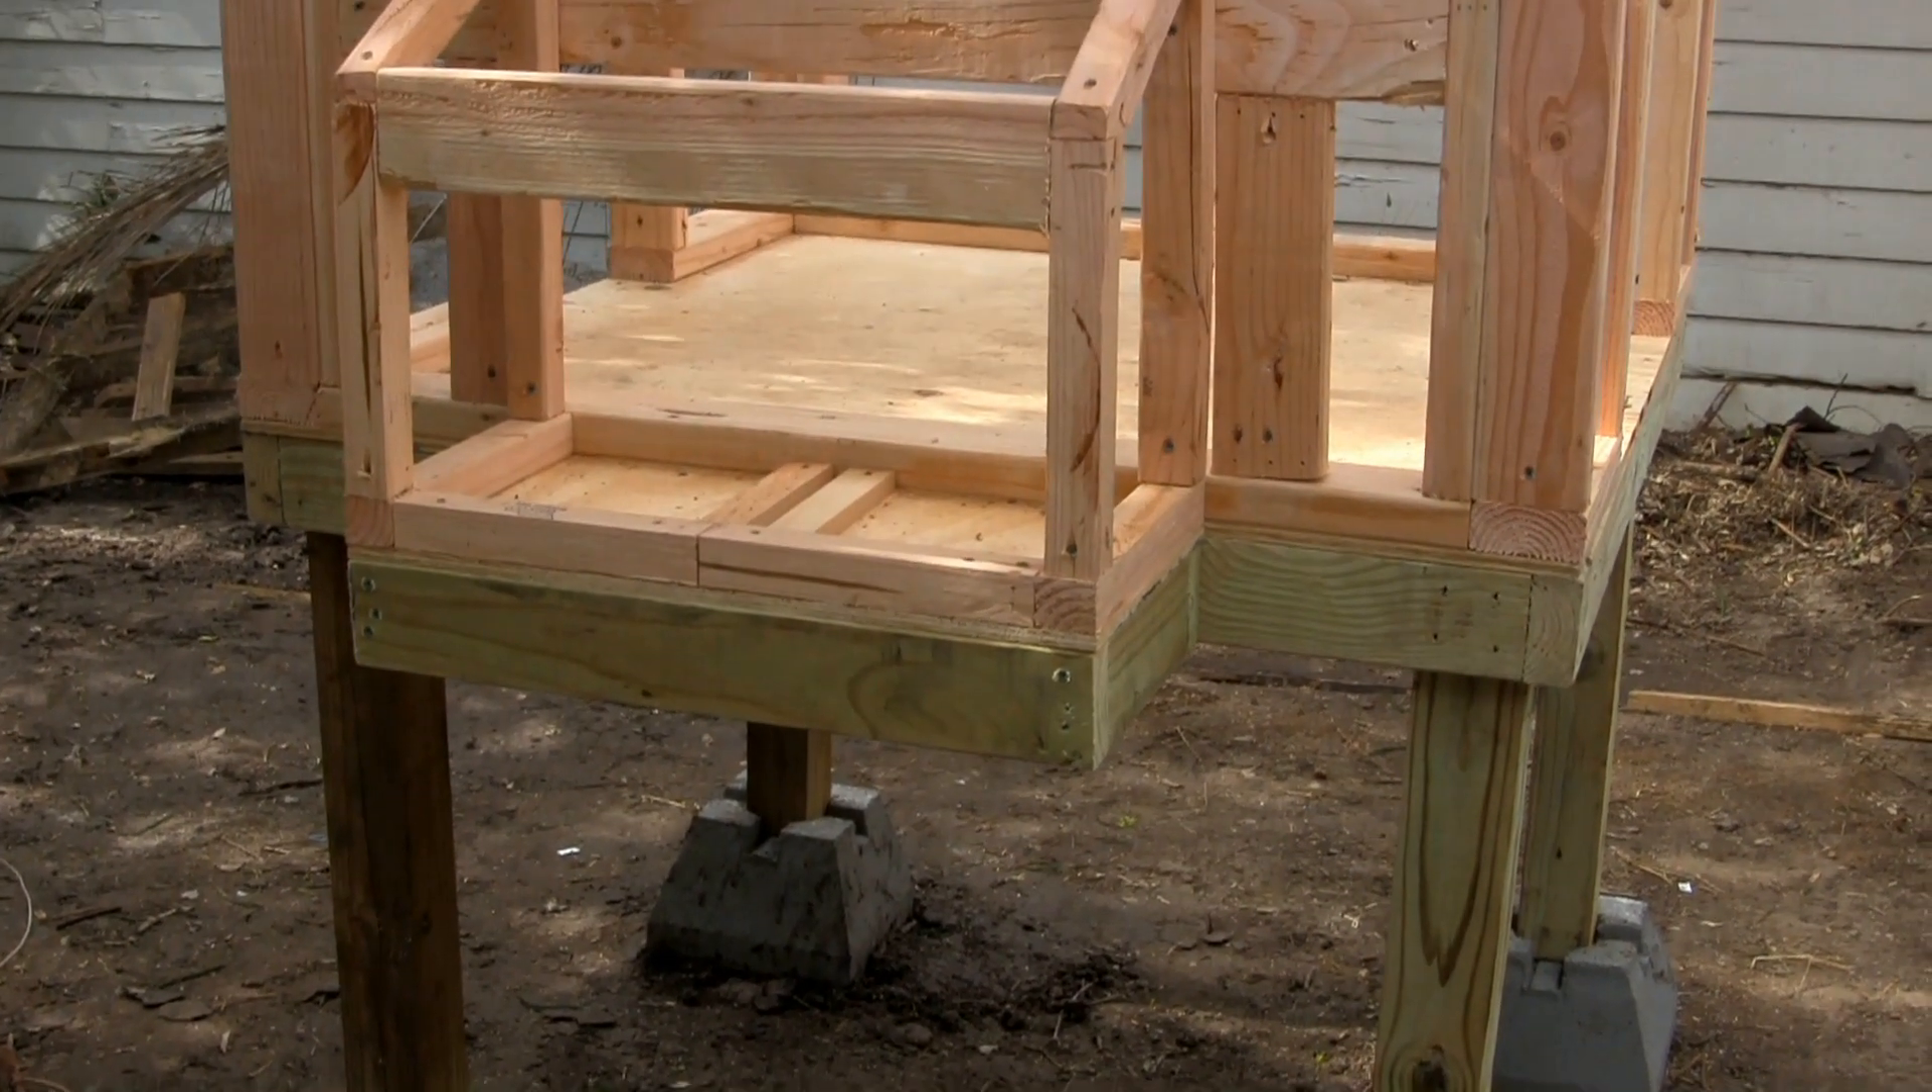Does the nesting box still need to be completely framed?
No.